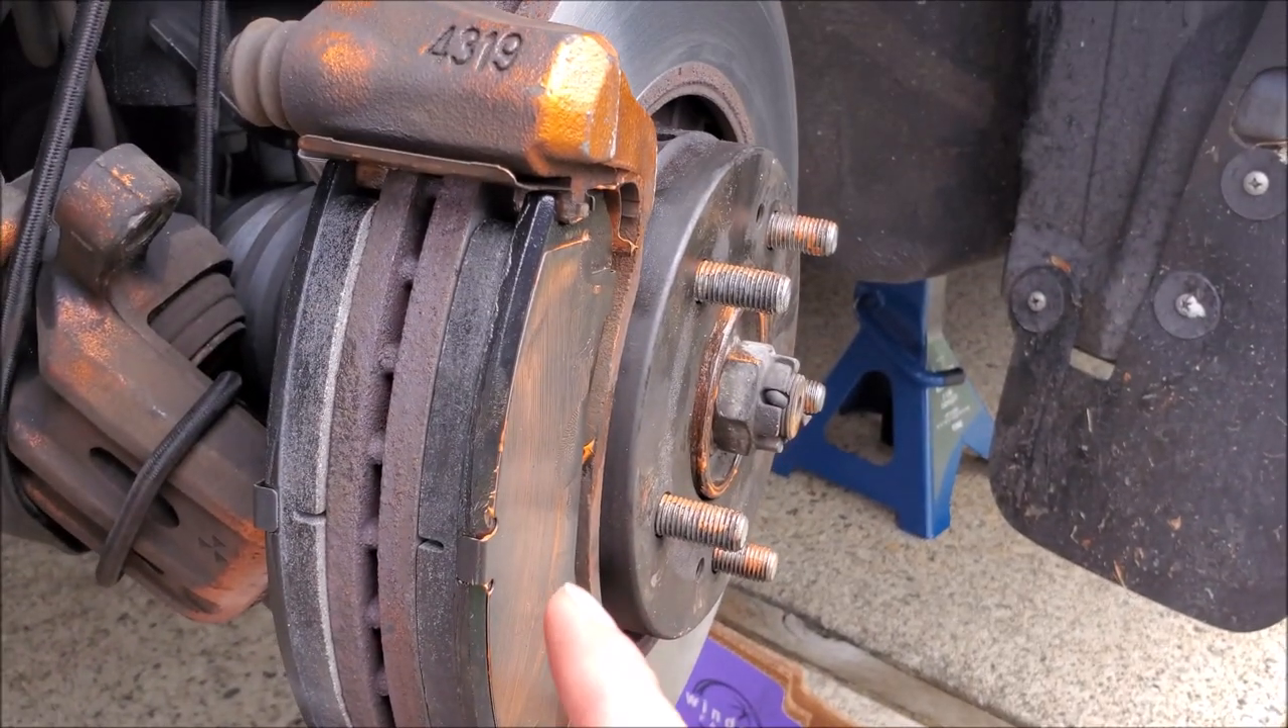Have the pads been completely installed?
Yes.